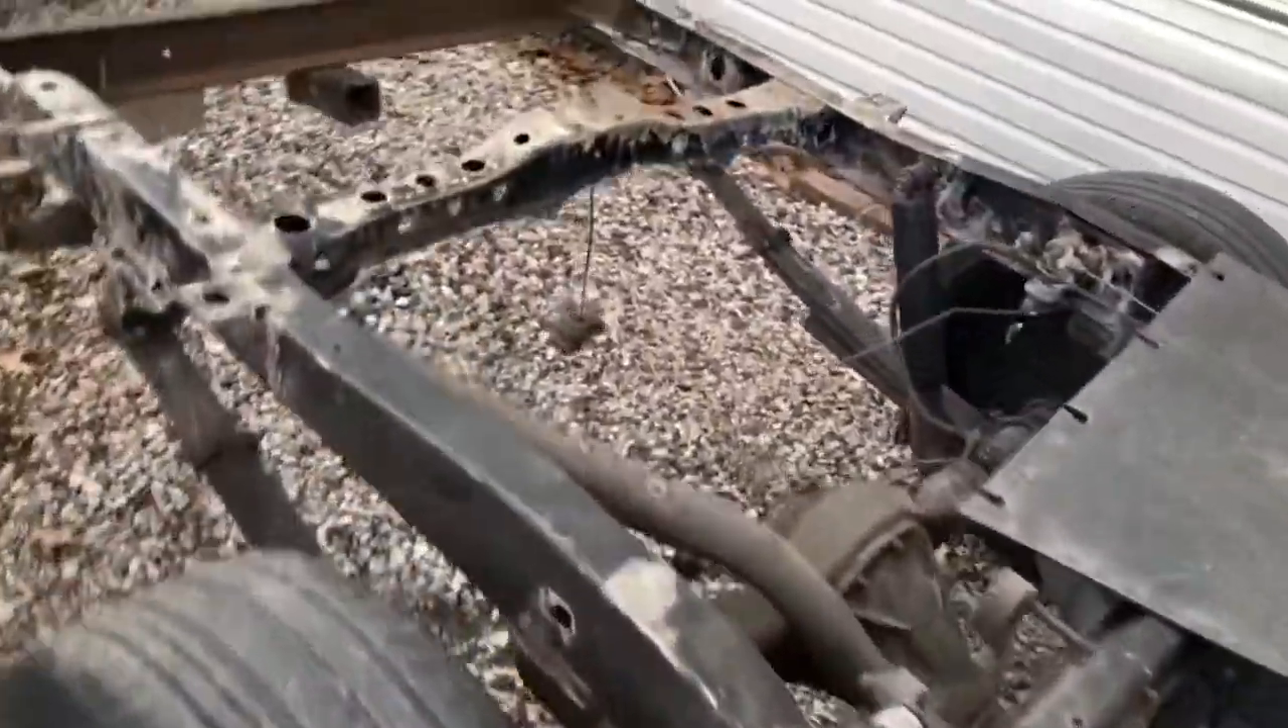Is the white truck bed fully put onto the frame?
No.